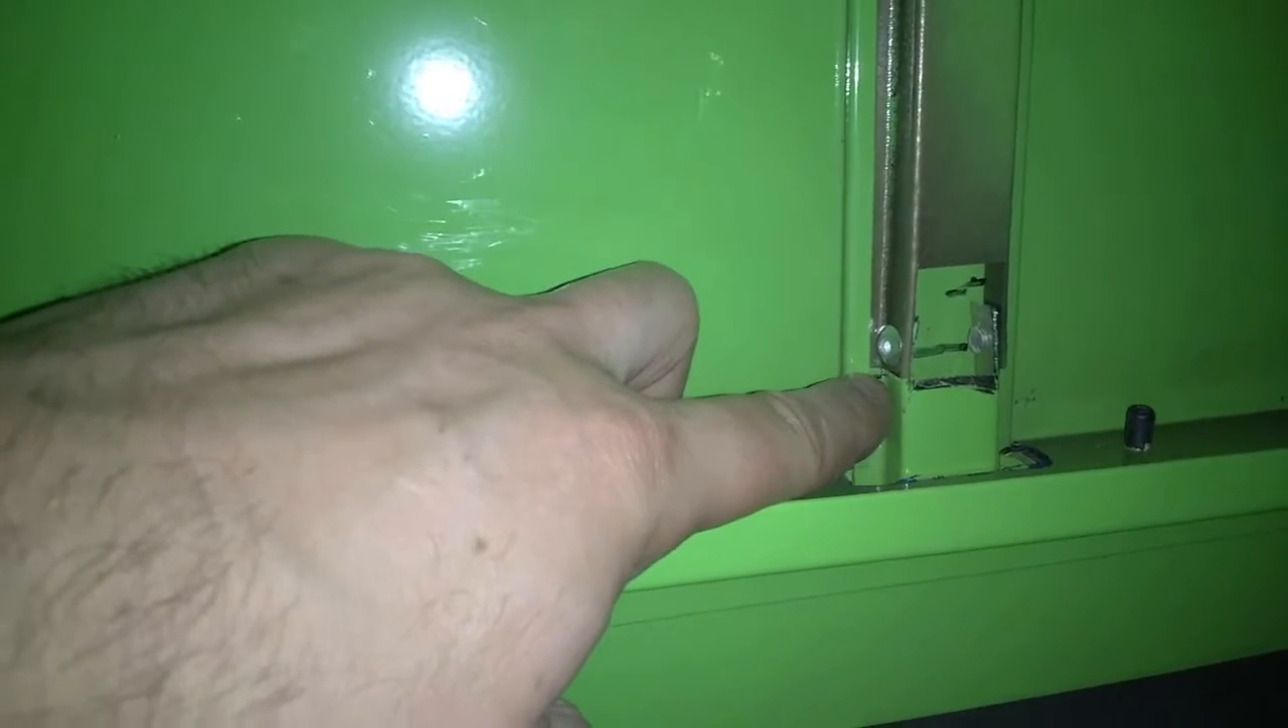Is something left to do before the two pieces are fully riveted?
No.